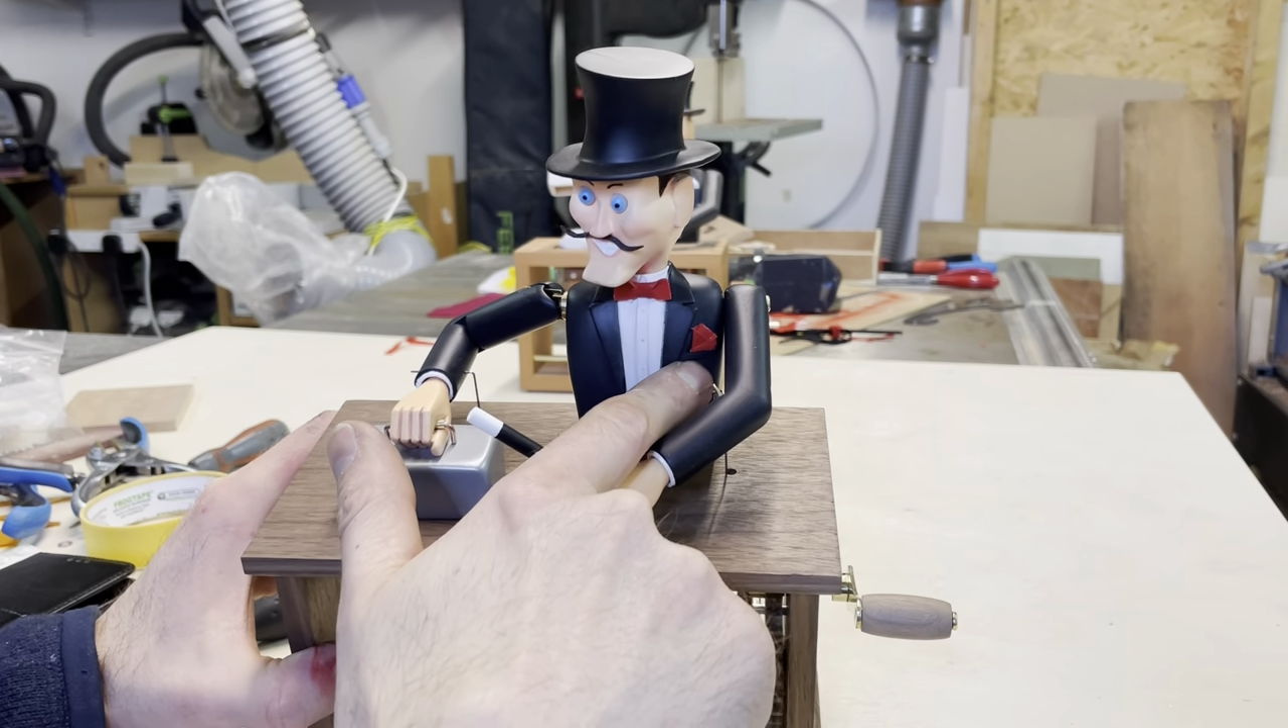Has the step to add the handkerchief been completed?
Yes.